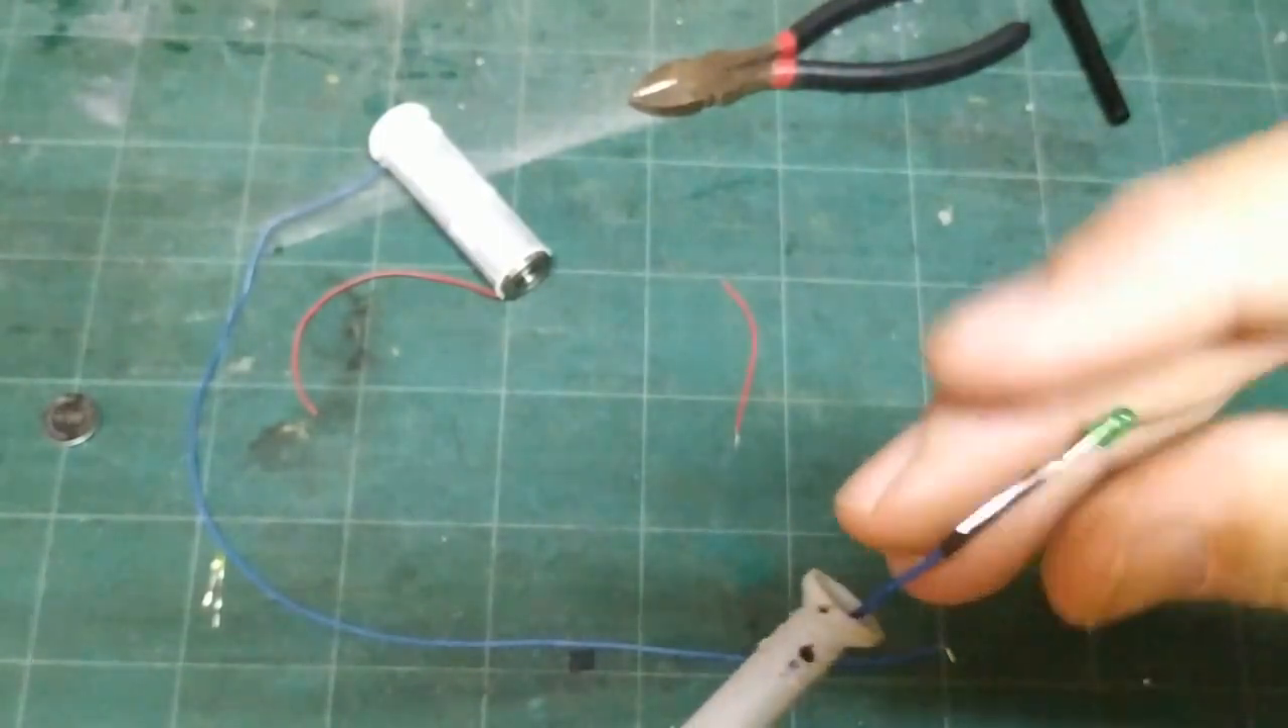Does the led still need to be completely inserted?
Yes.